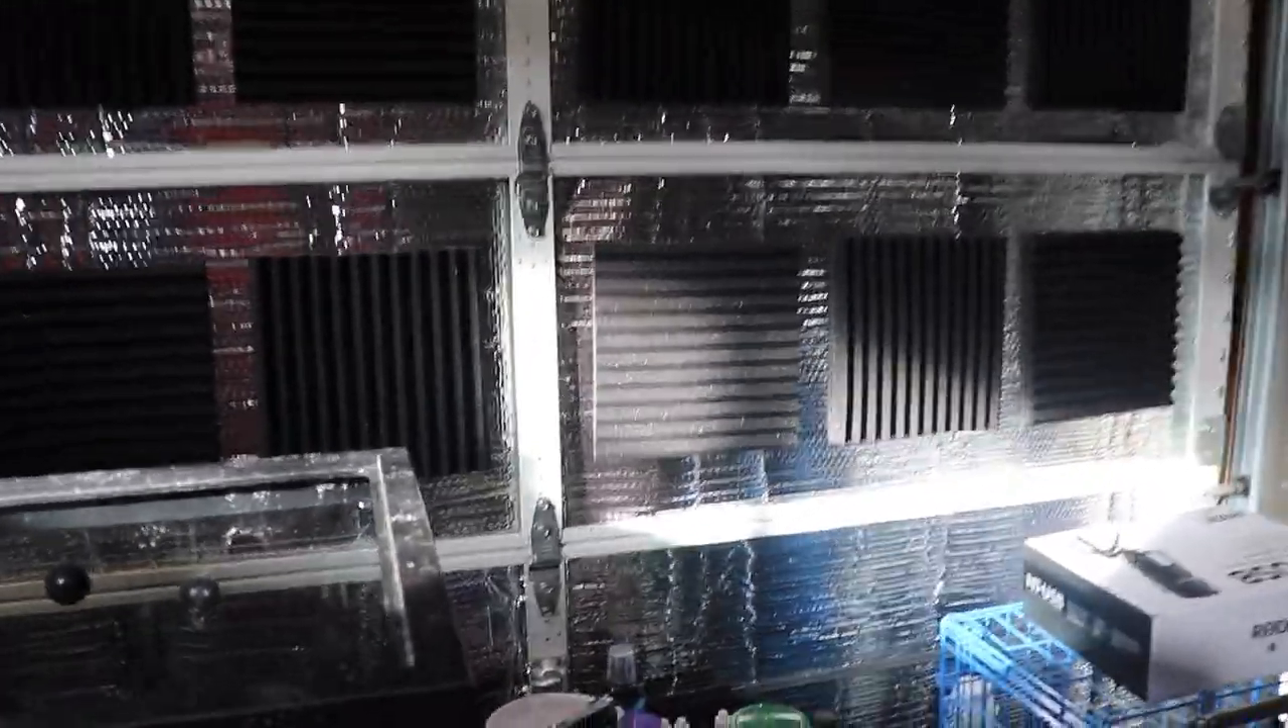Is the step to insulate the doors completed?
Yes.